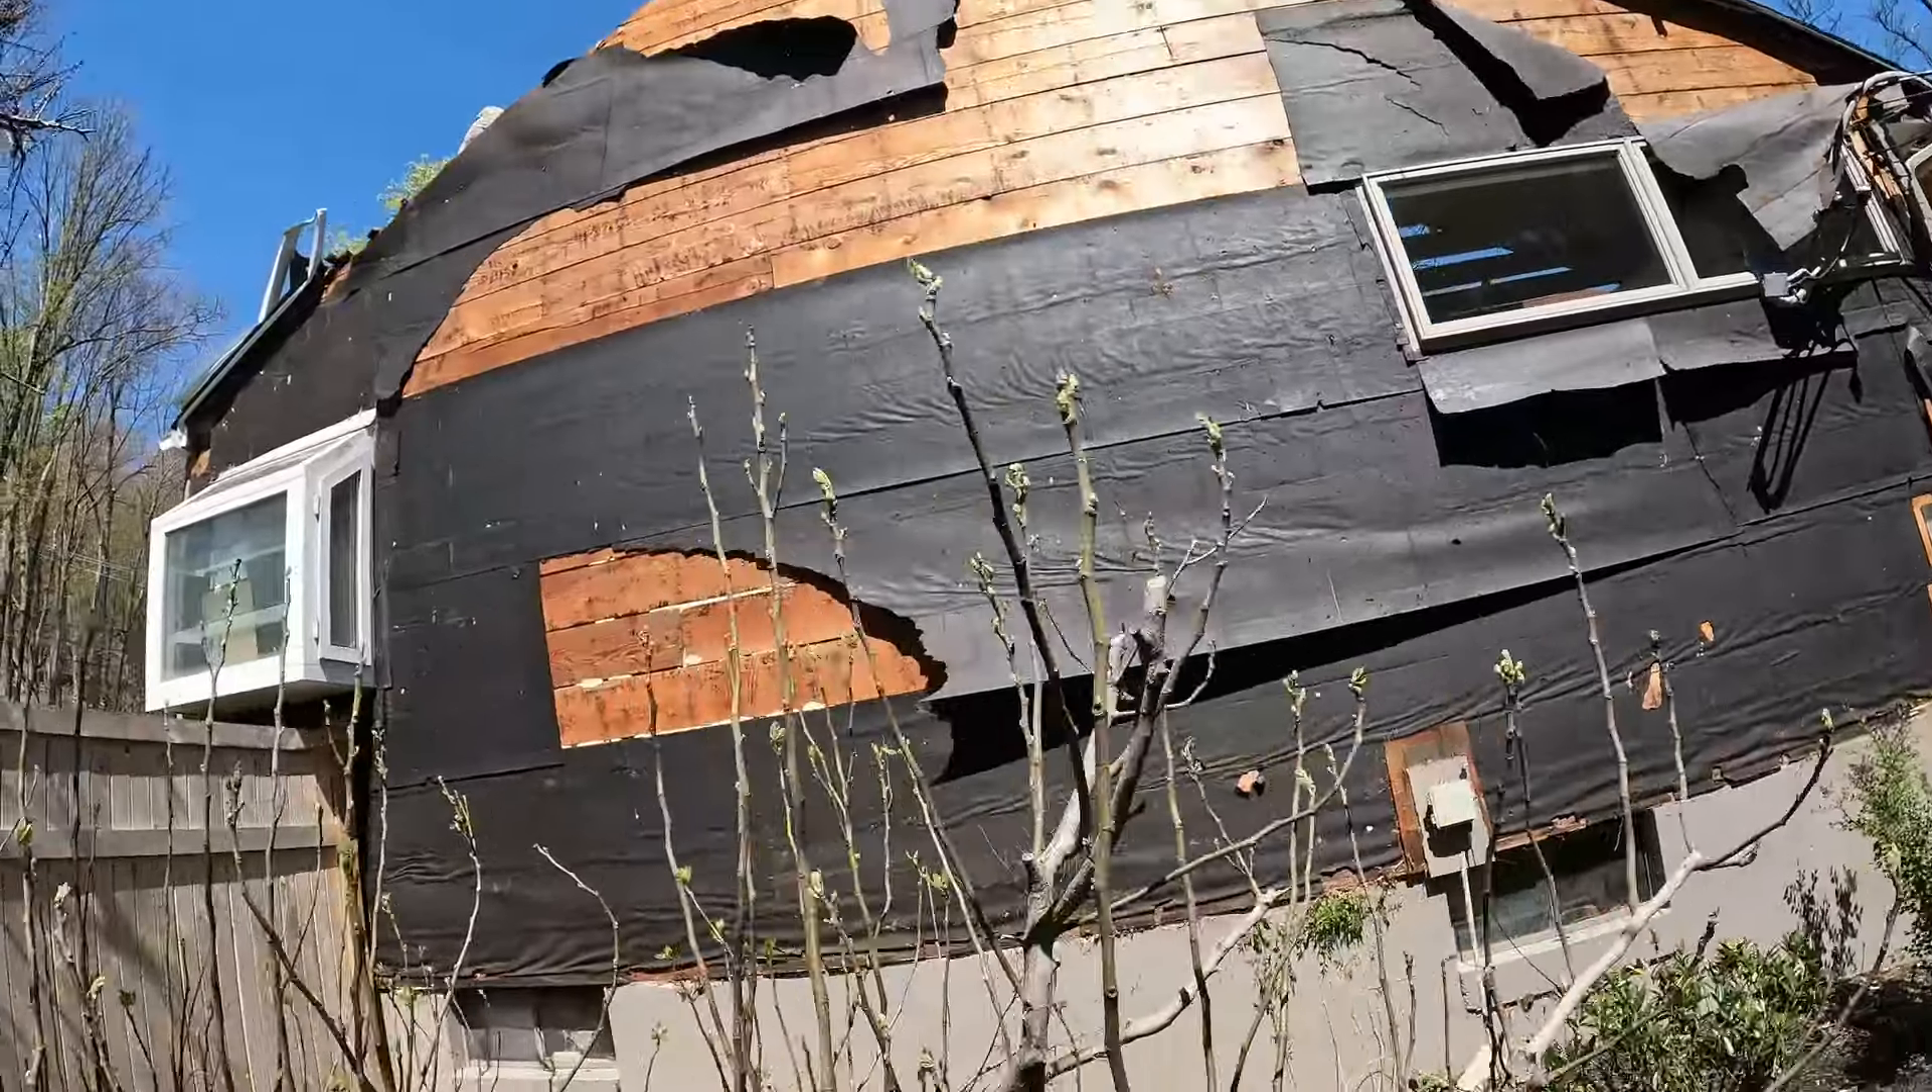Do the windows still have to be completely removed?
Yes.